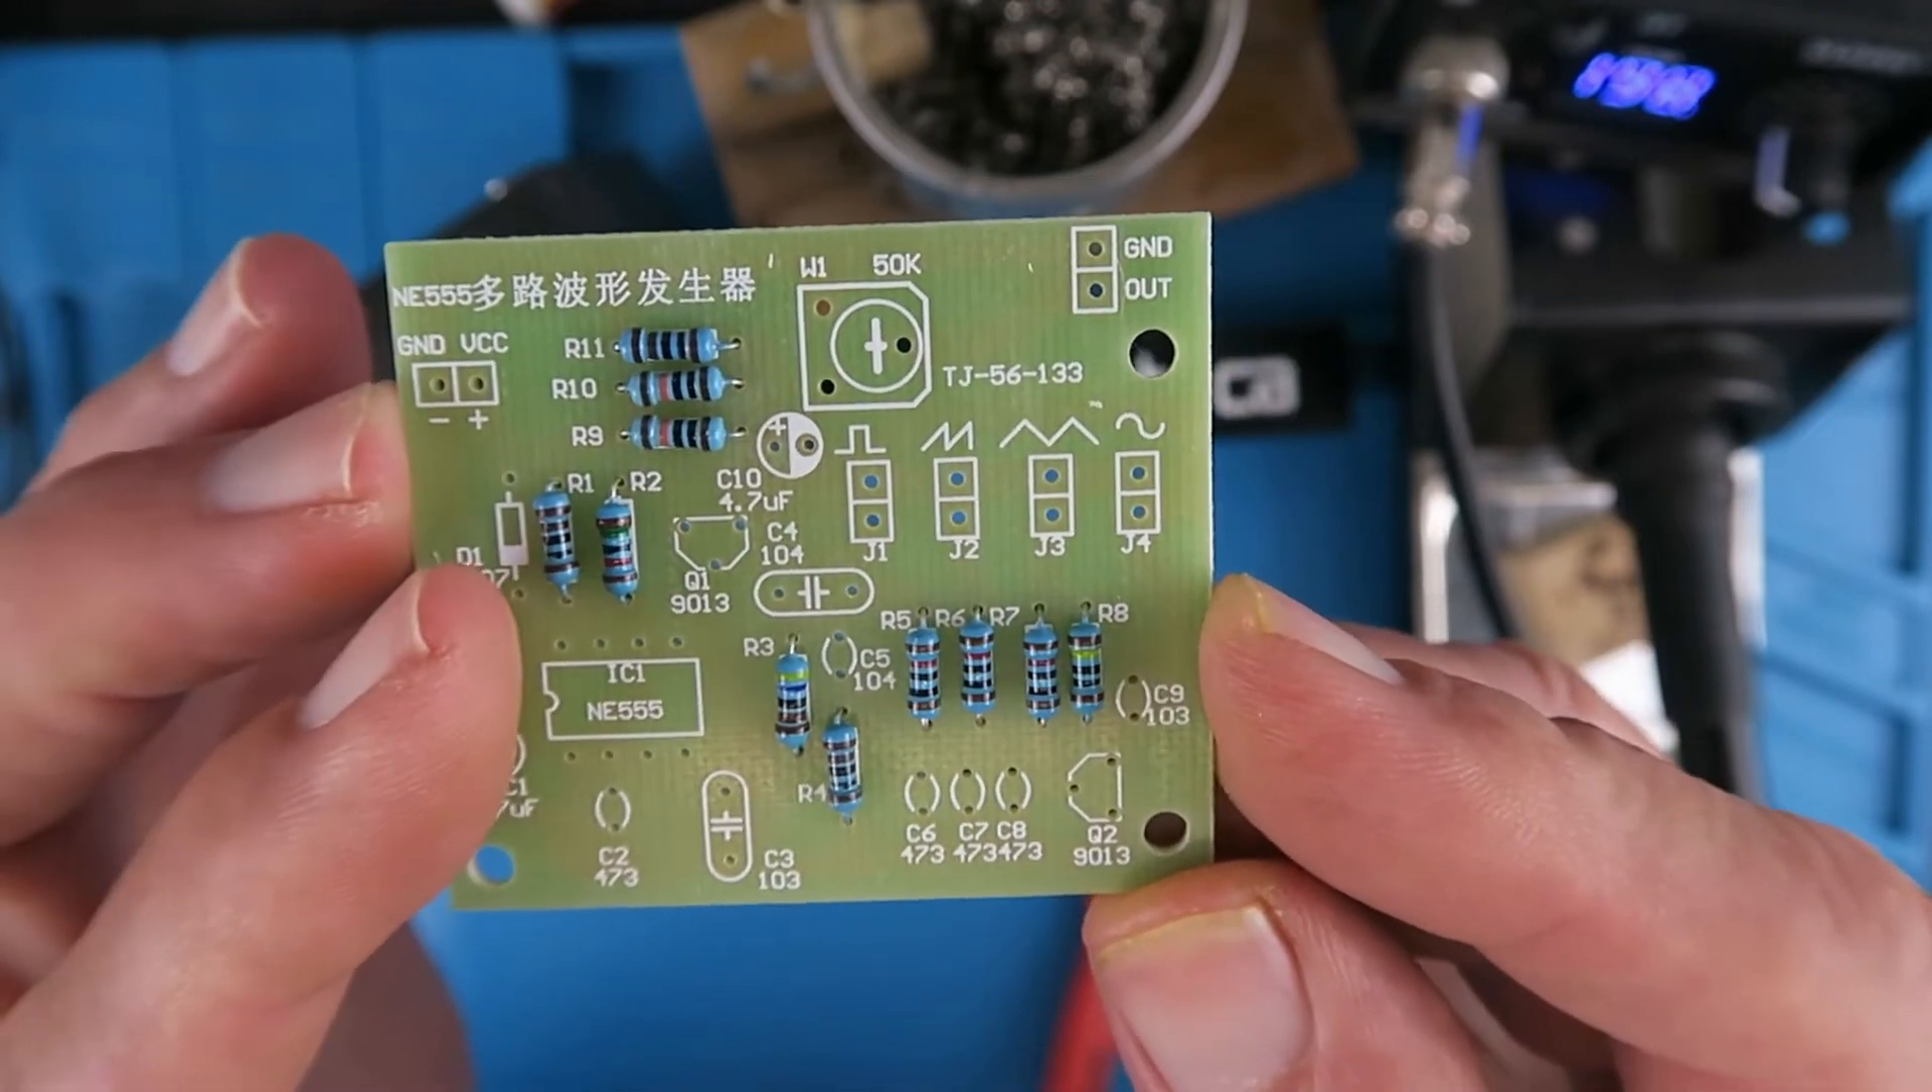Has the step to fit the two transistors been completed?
No.